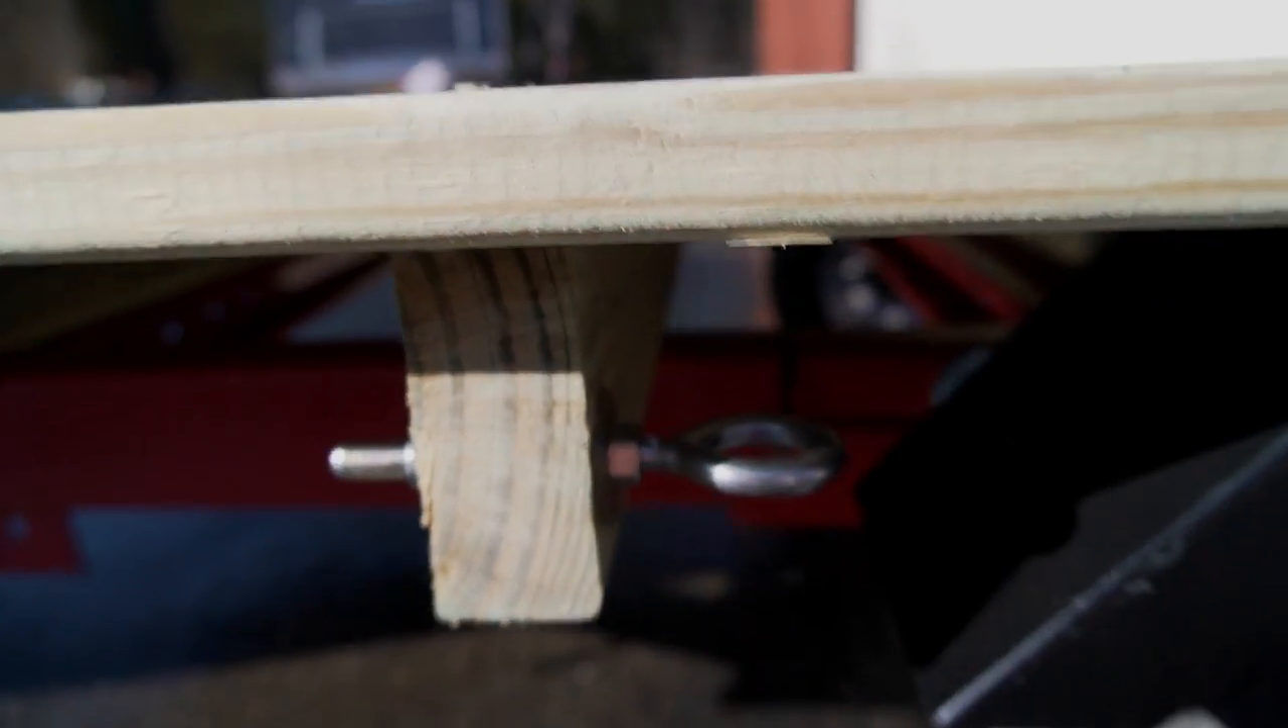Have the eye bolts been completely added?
Yes.